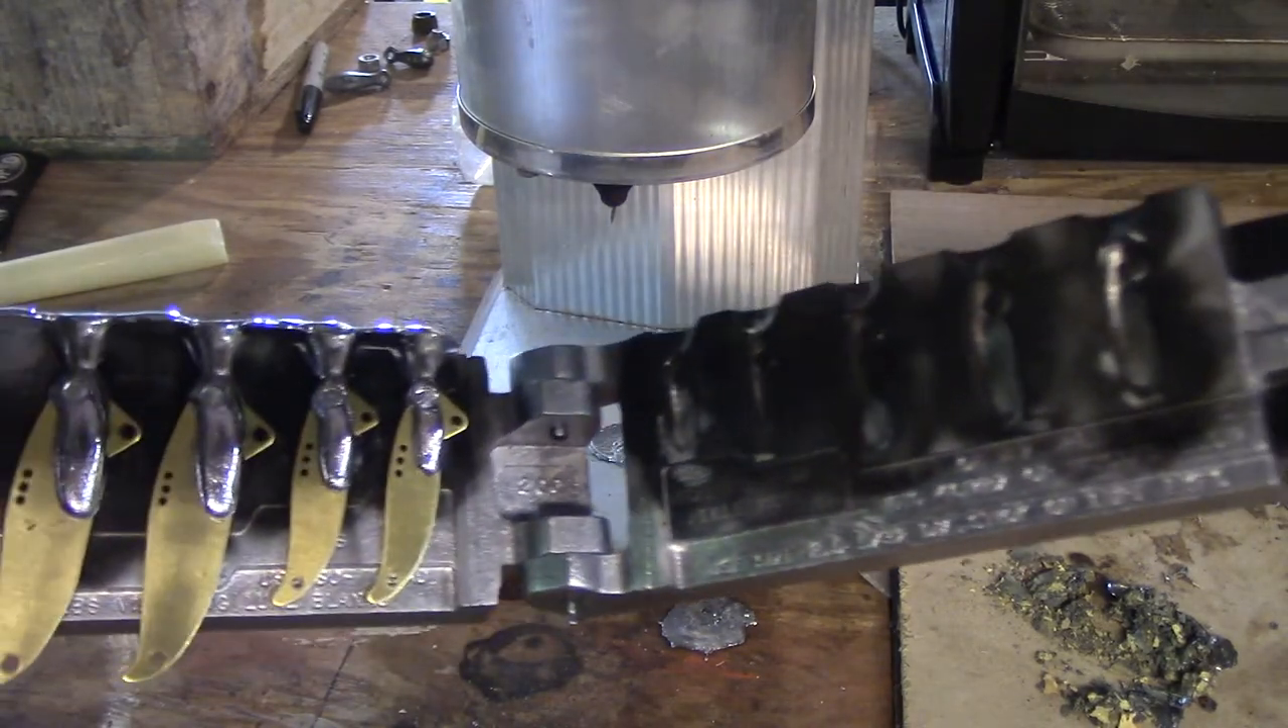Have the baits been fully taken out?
No.